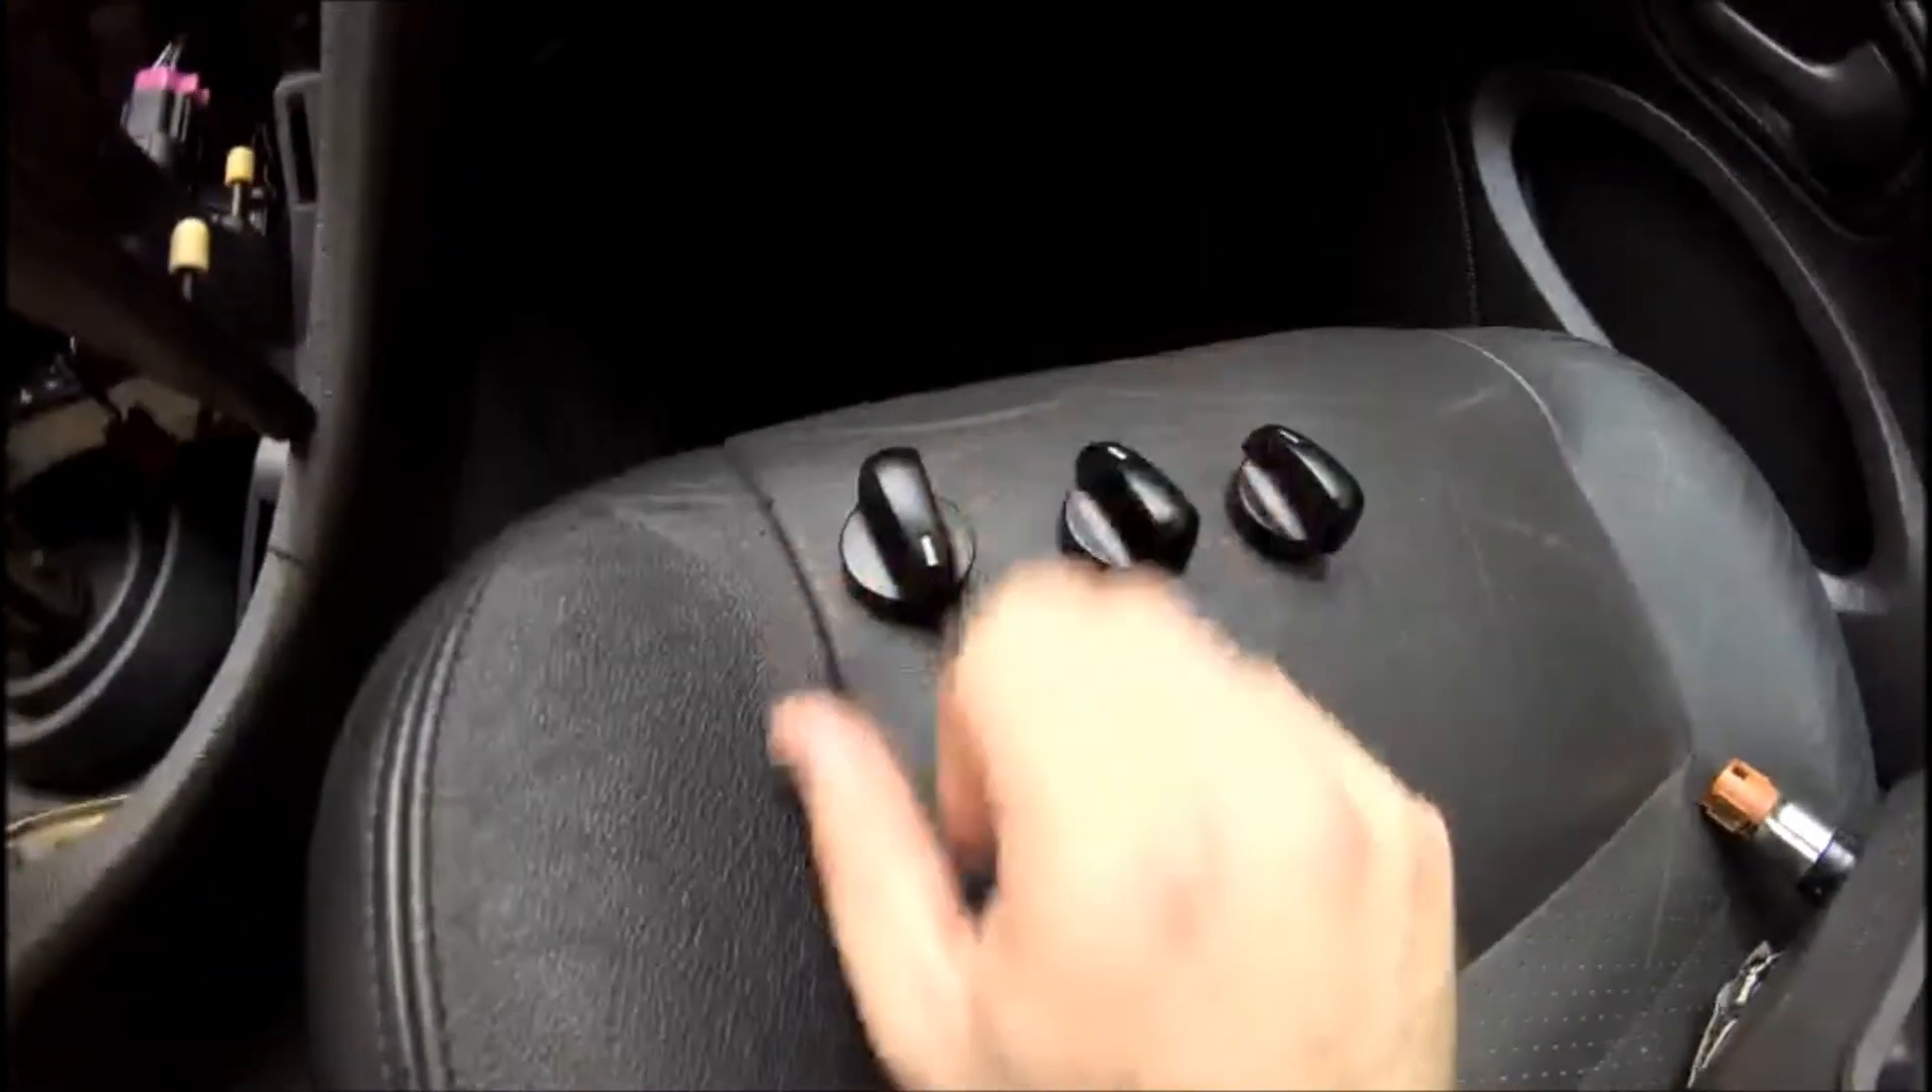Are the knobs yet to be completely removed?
No.